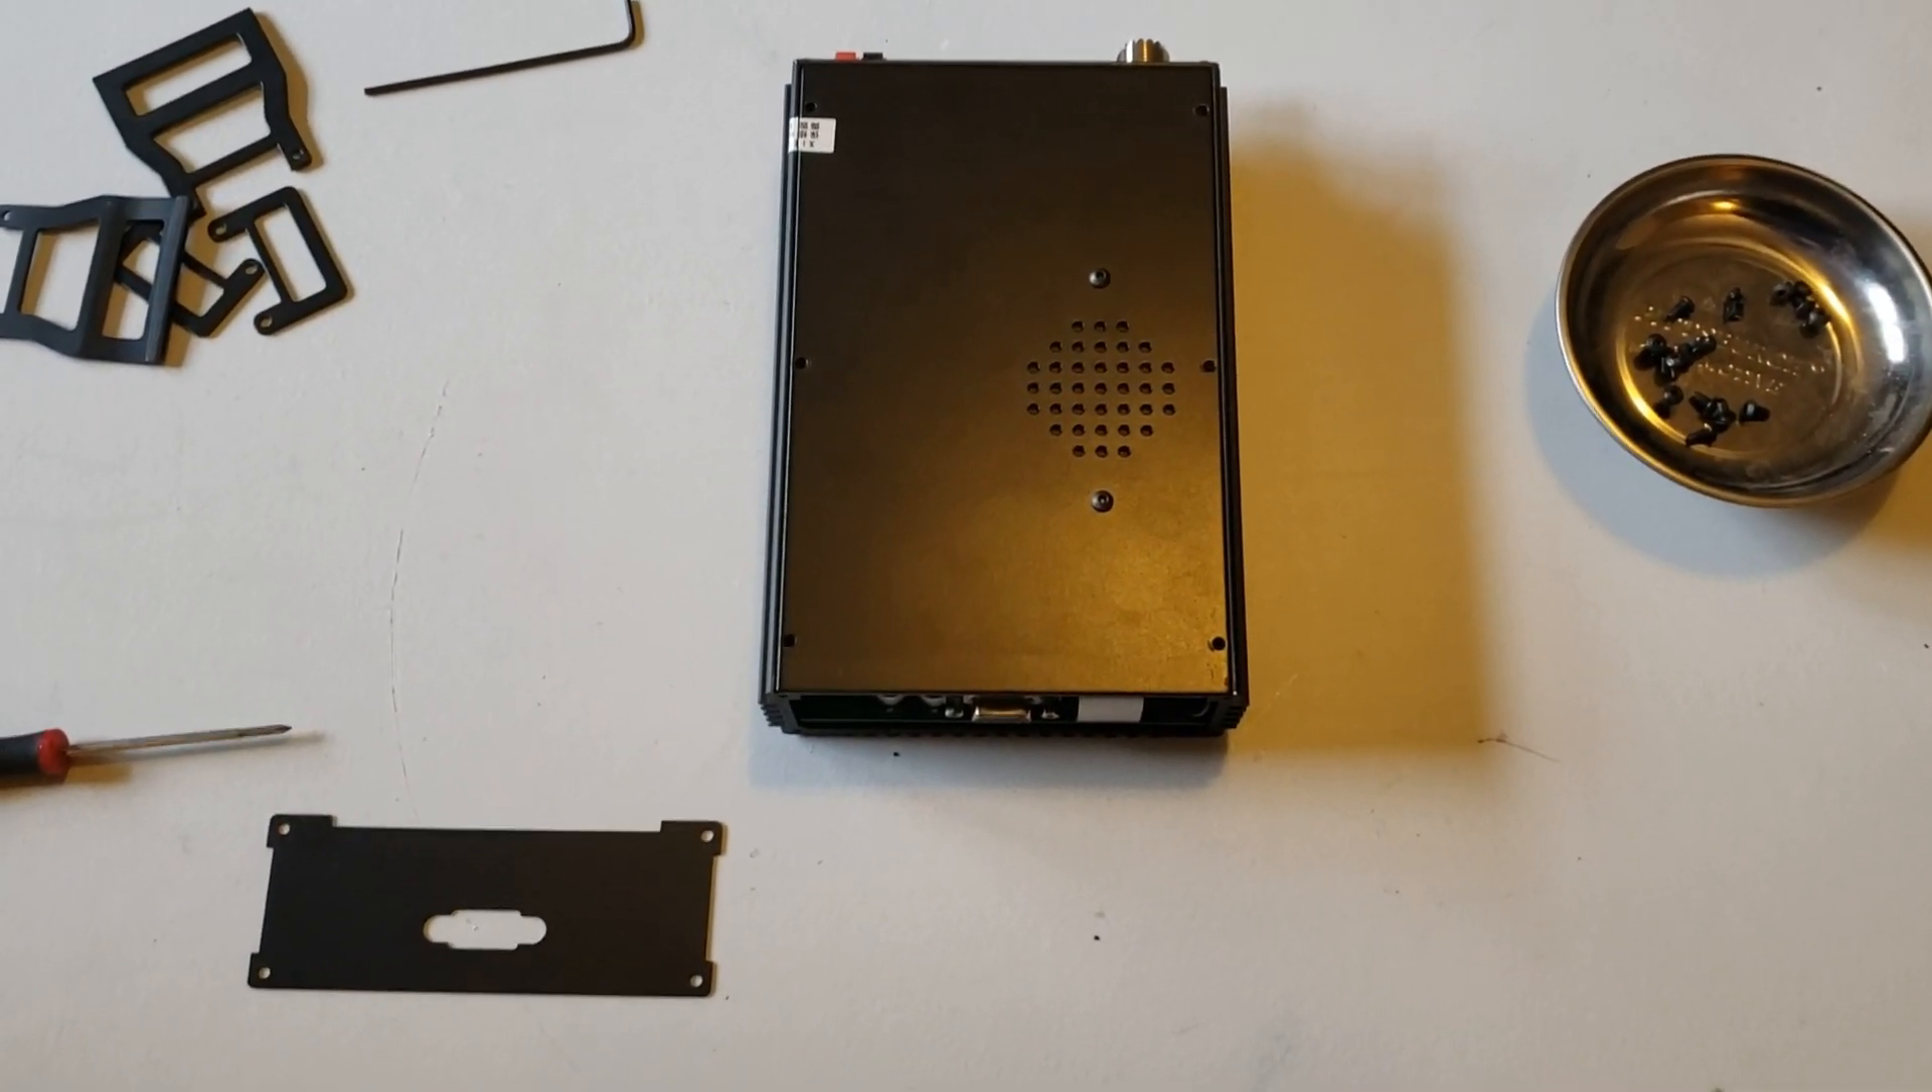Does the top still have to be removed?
Yes.